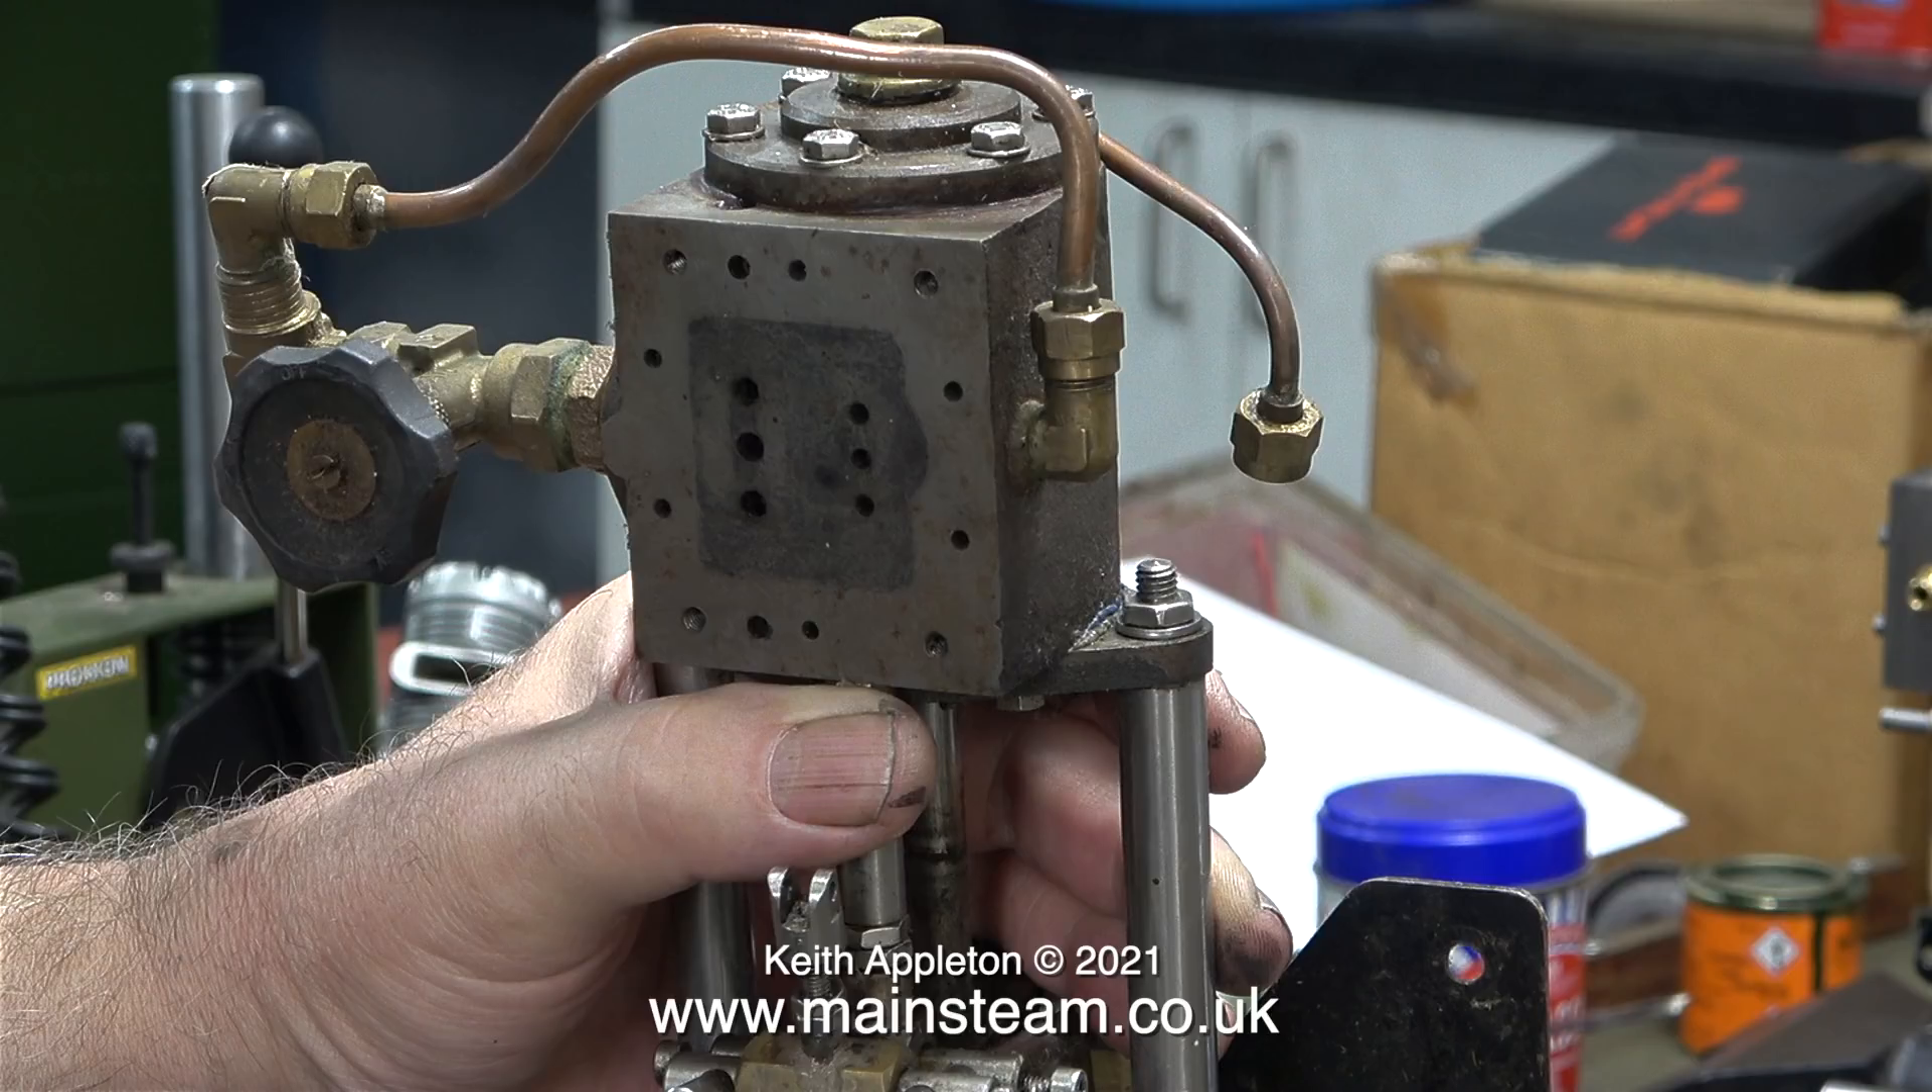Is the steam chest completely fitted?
No.